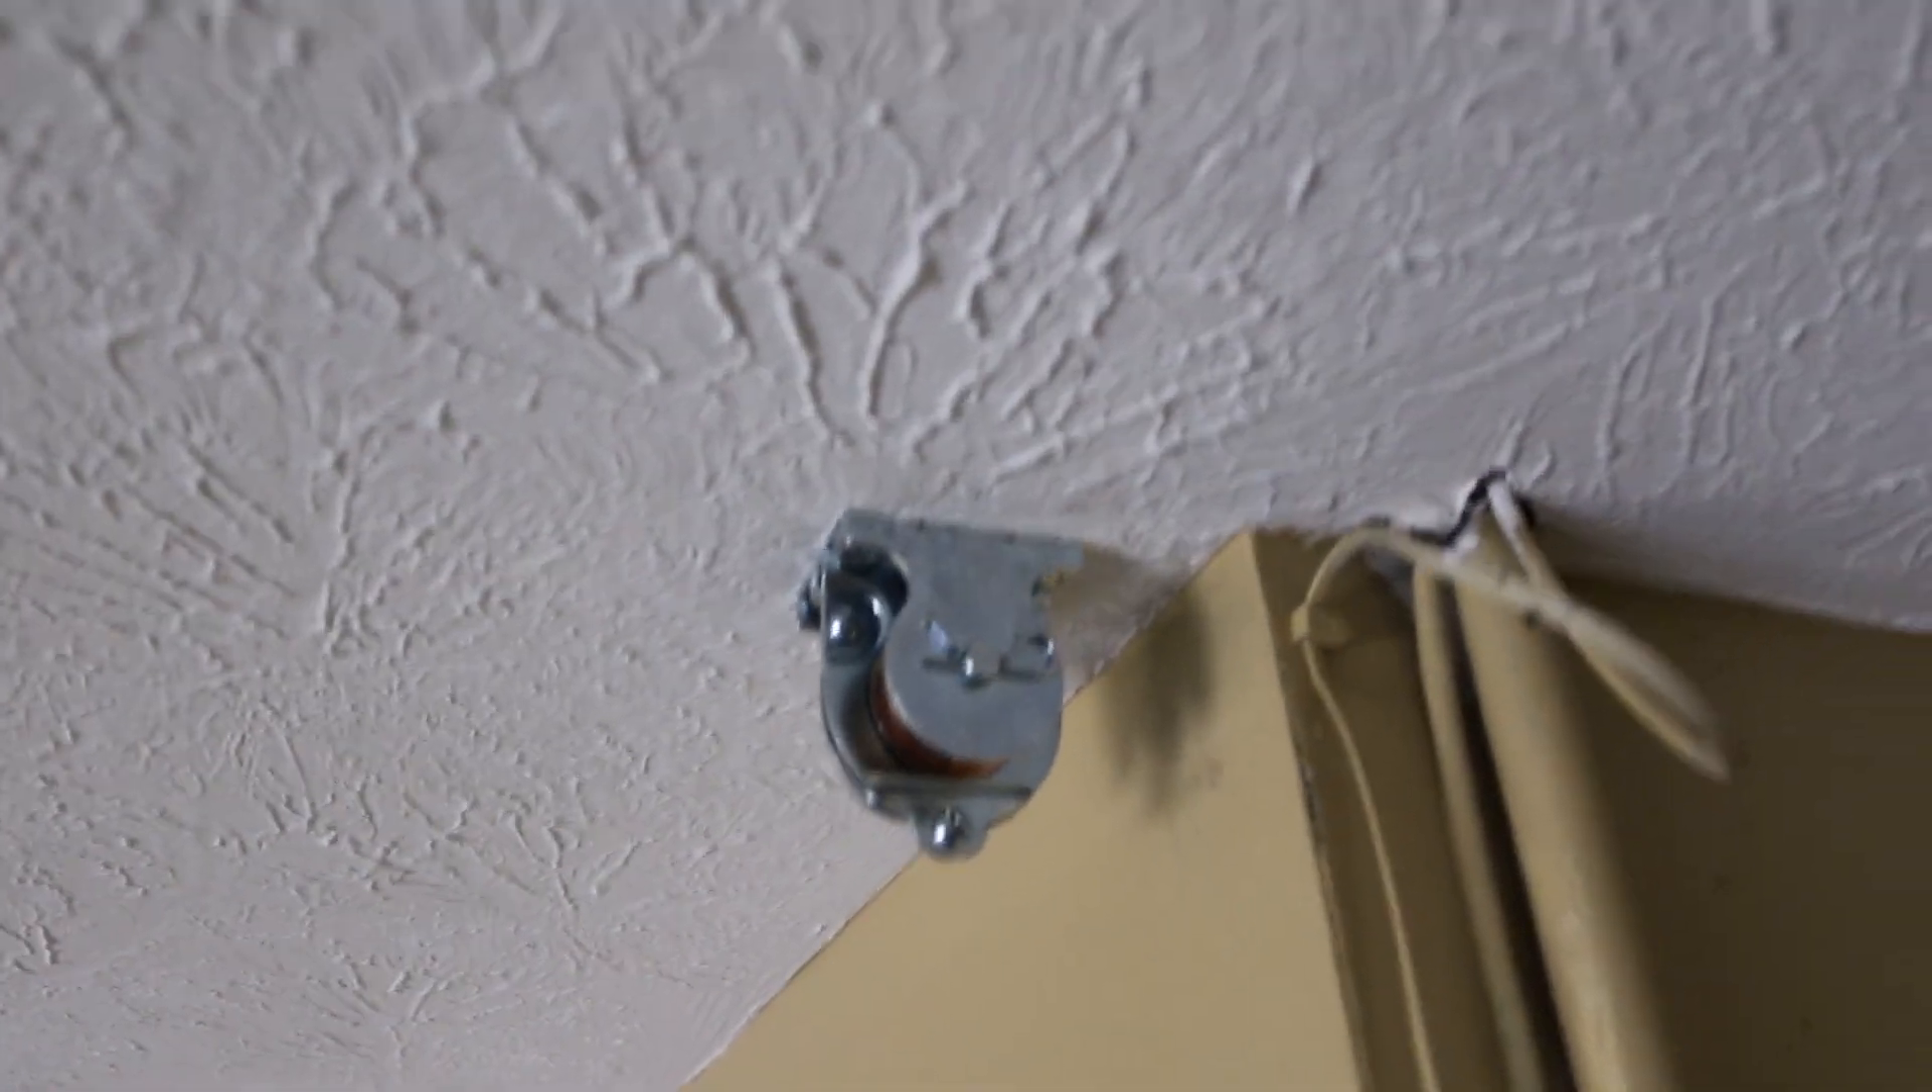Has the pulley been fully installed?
Yes.